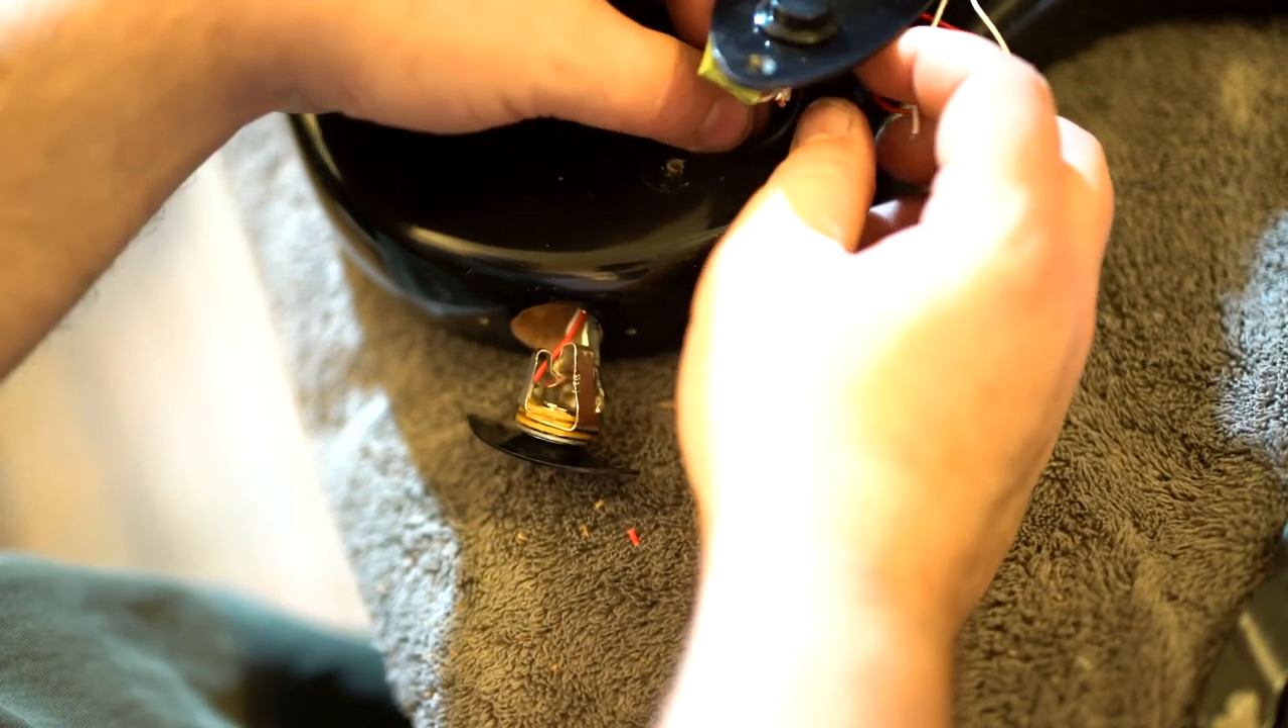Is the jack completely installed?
No.